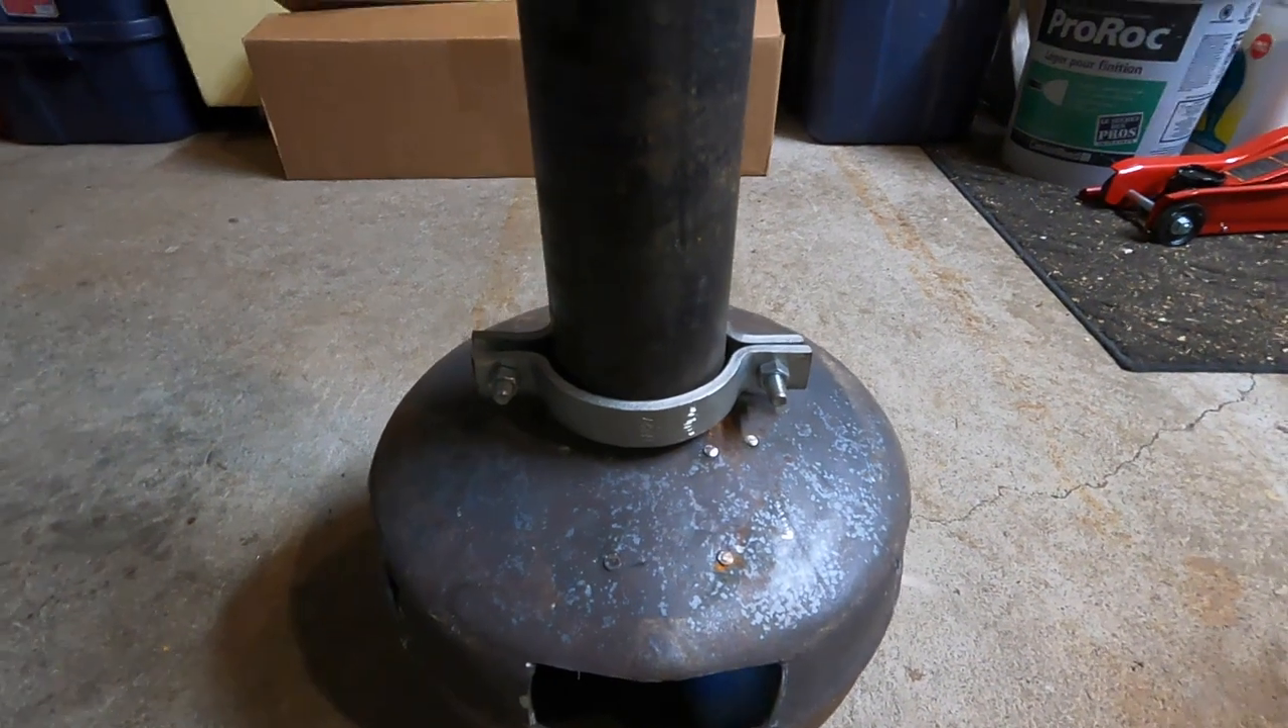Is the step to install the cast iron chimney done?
Yes.